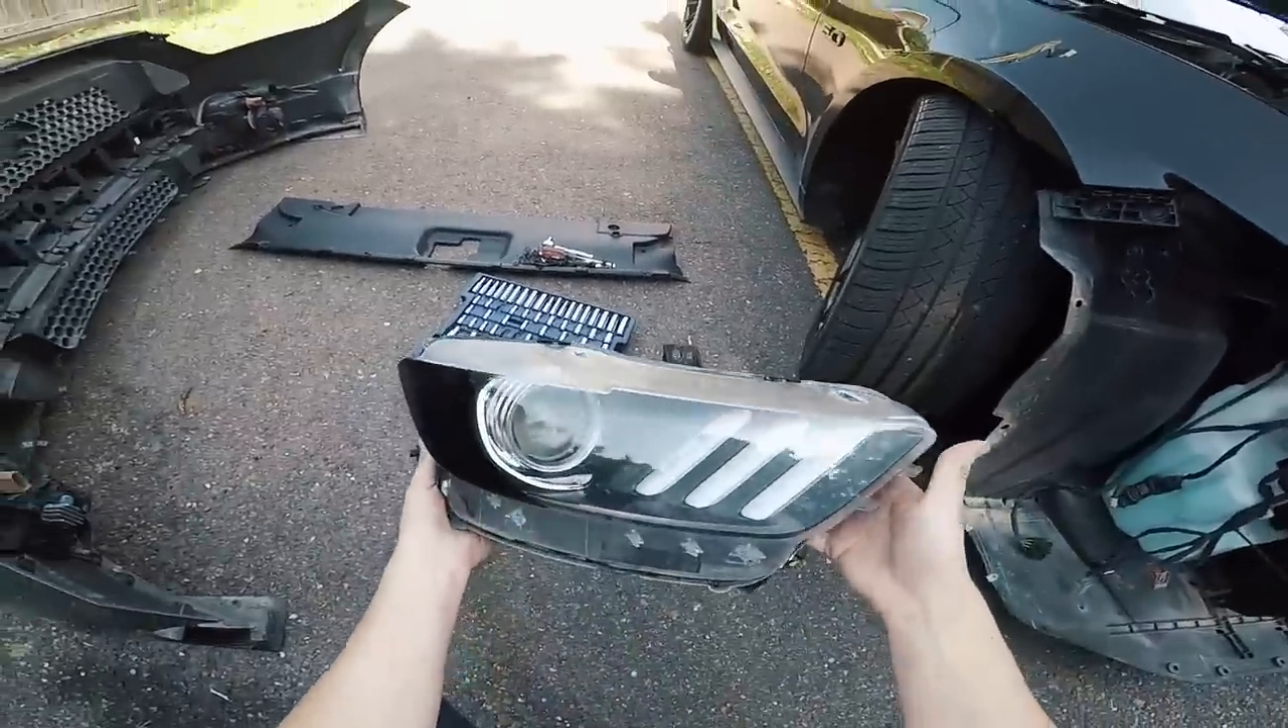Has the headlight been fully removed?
Yes.